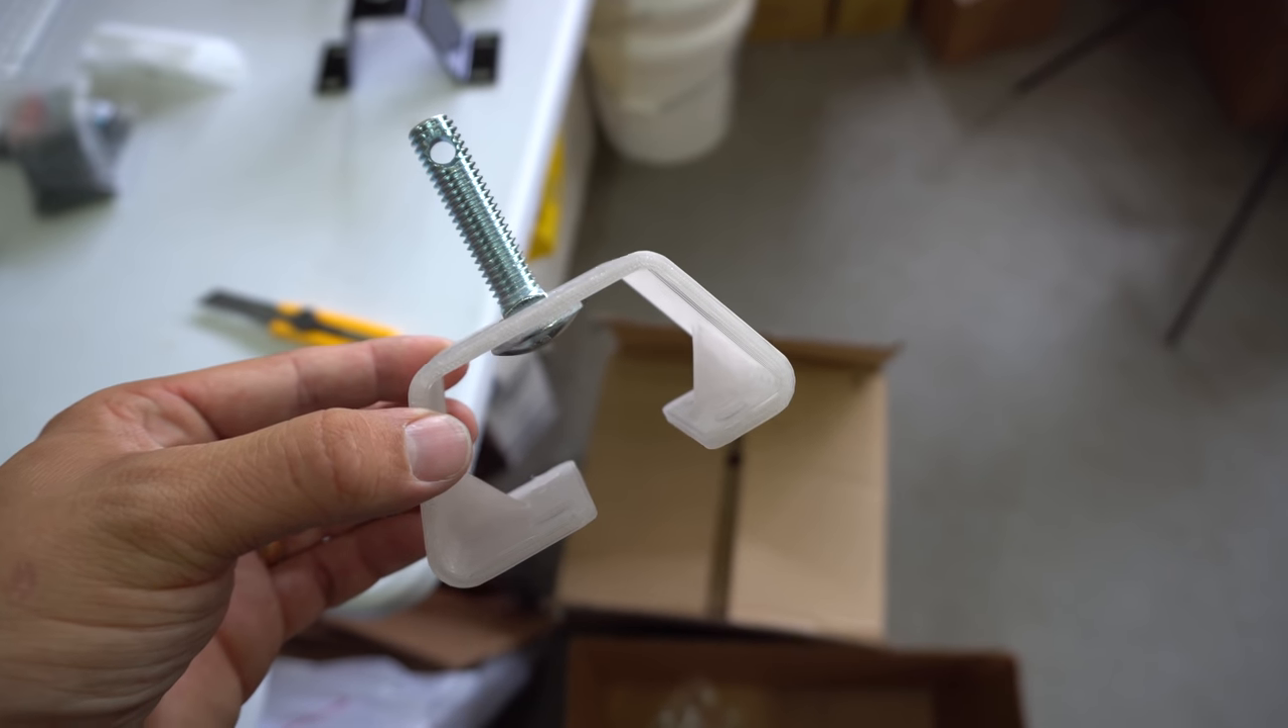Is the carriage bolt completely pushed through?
Yes.